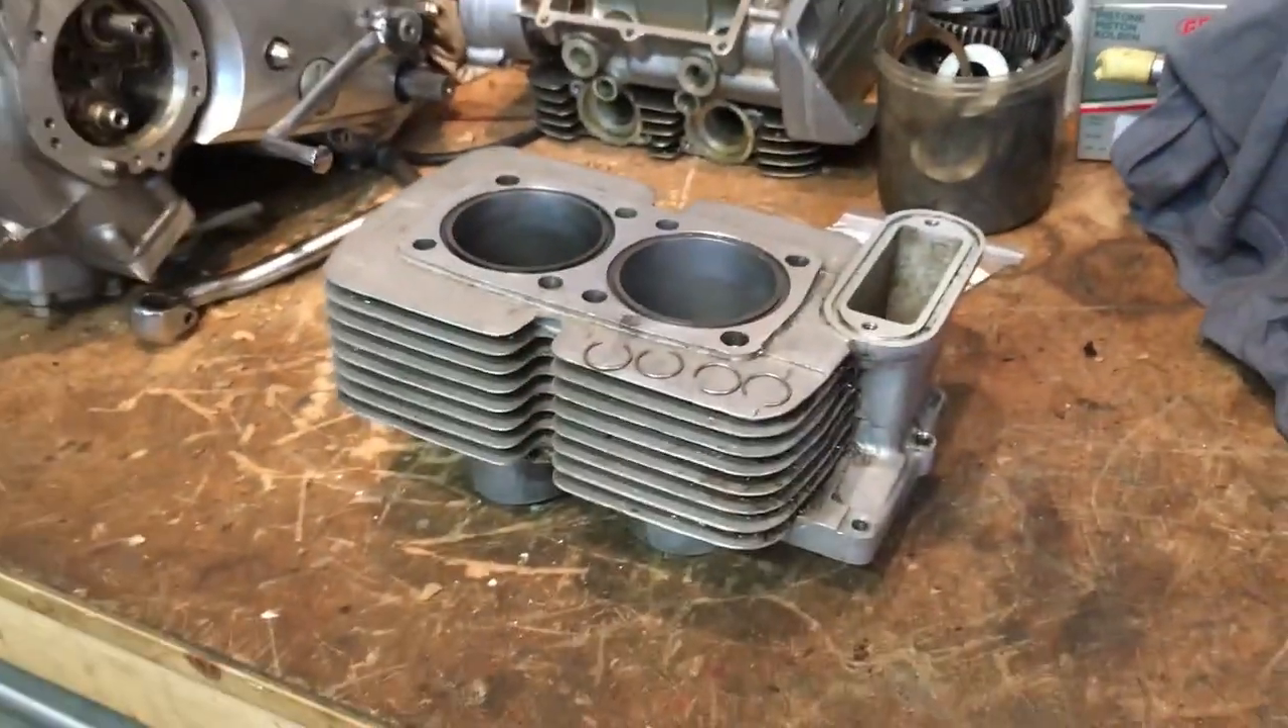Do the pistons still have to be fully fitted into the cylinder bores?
Yes.